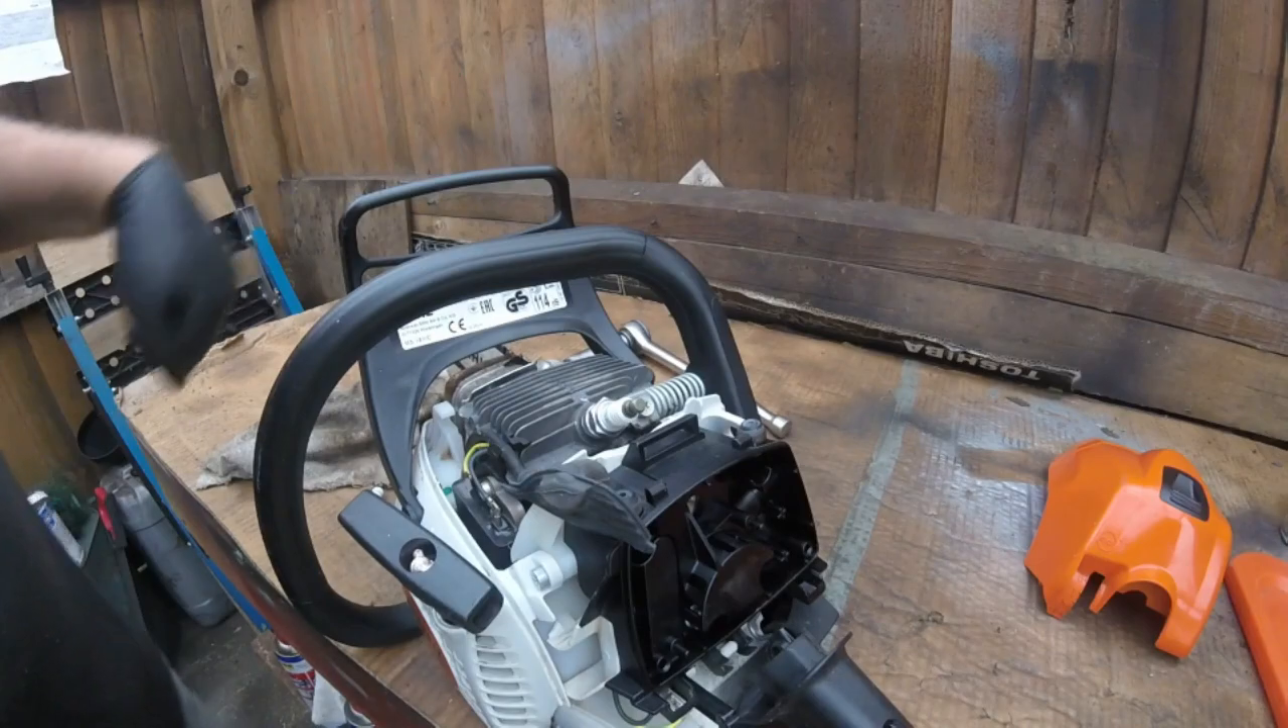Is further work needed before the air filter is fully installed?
Yes.